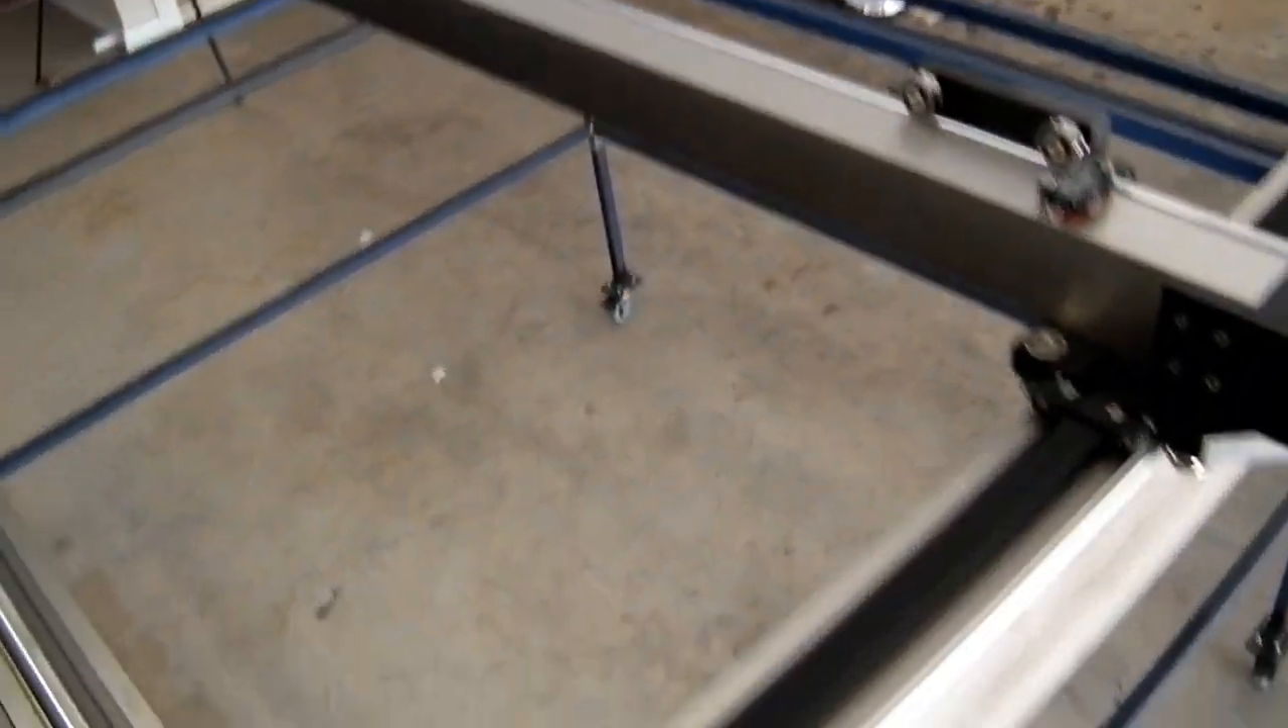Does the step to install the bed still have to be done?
Yes.